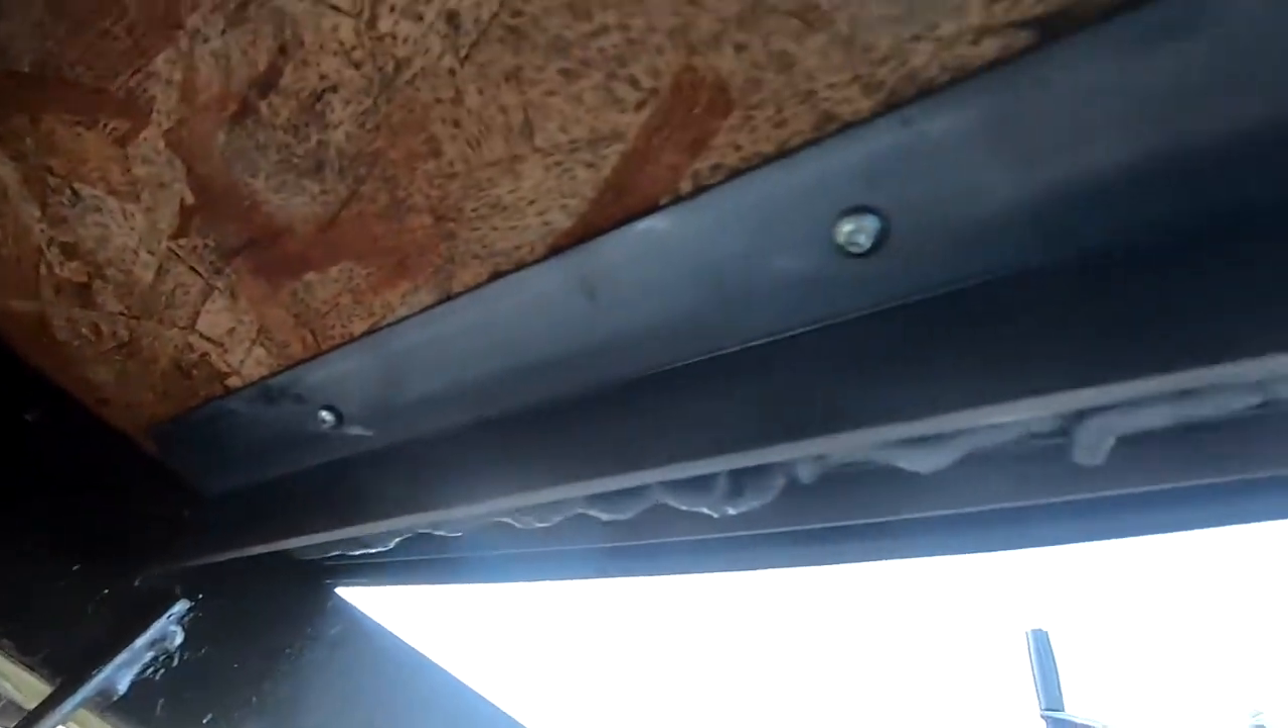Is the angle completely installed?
Yes.